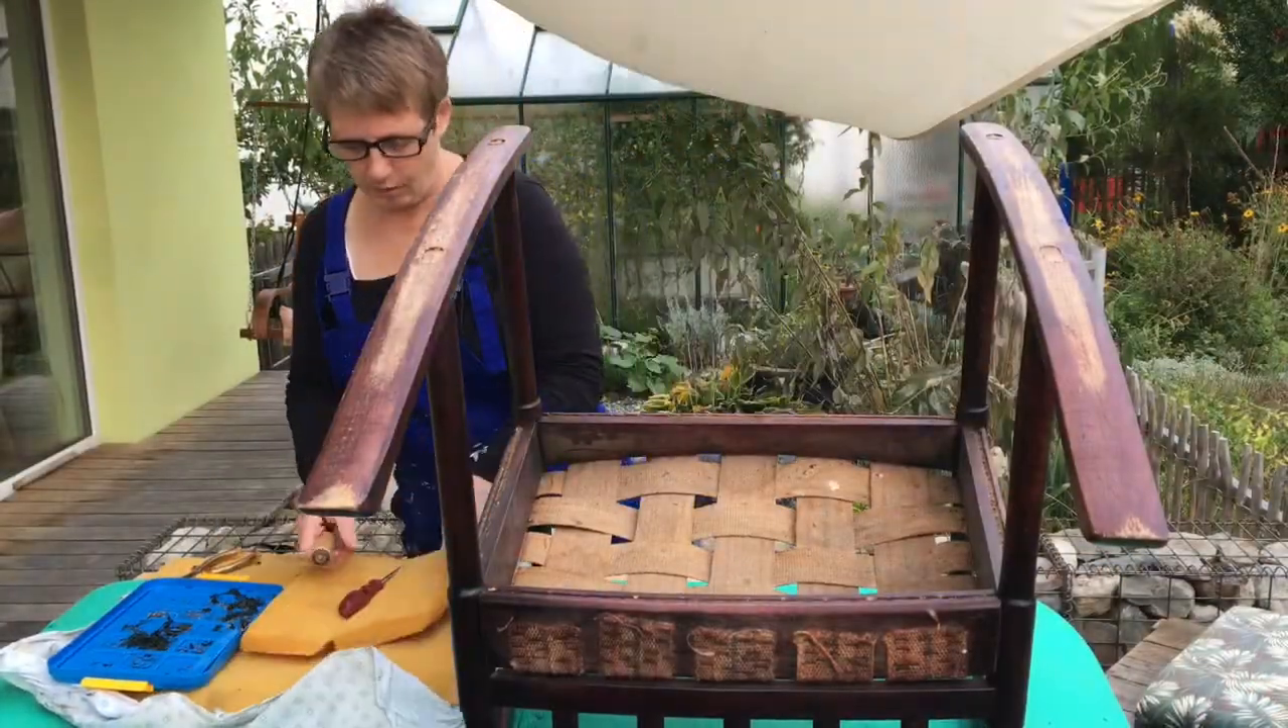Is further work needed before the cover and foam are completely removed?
No.